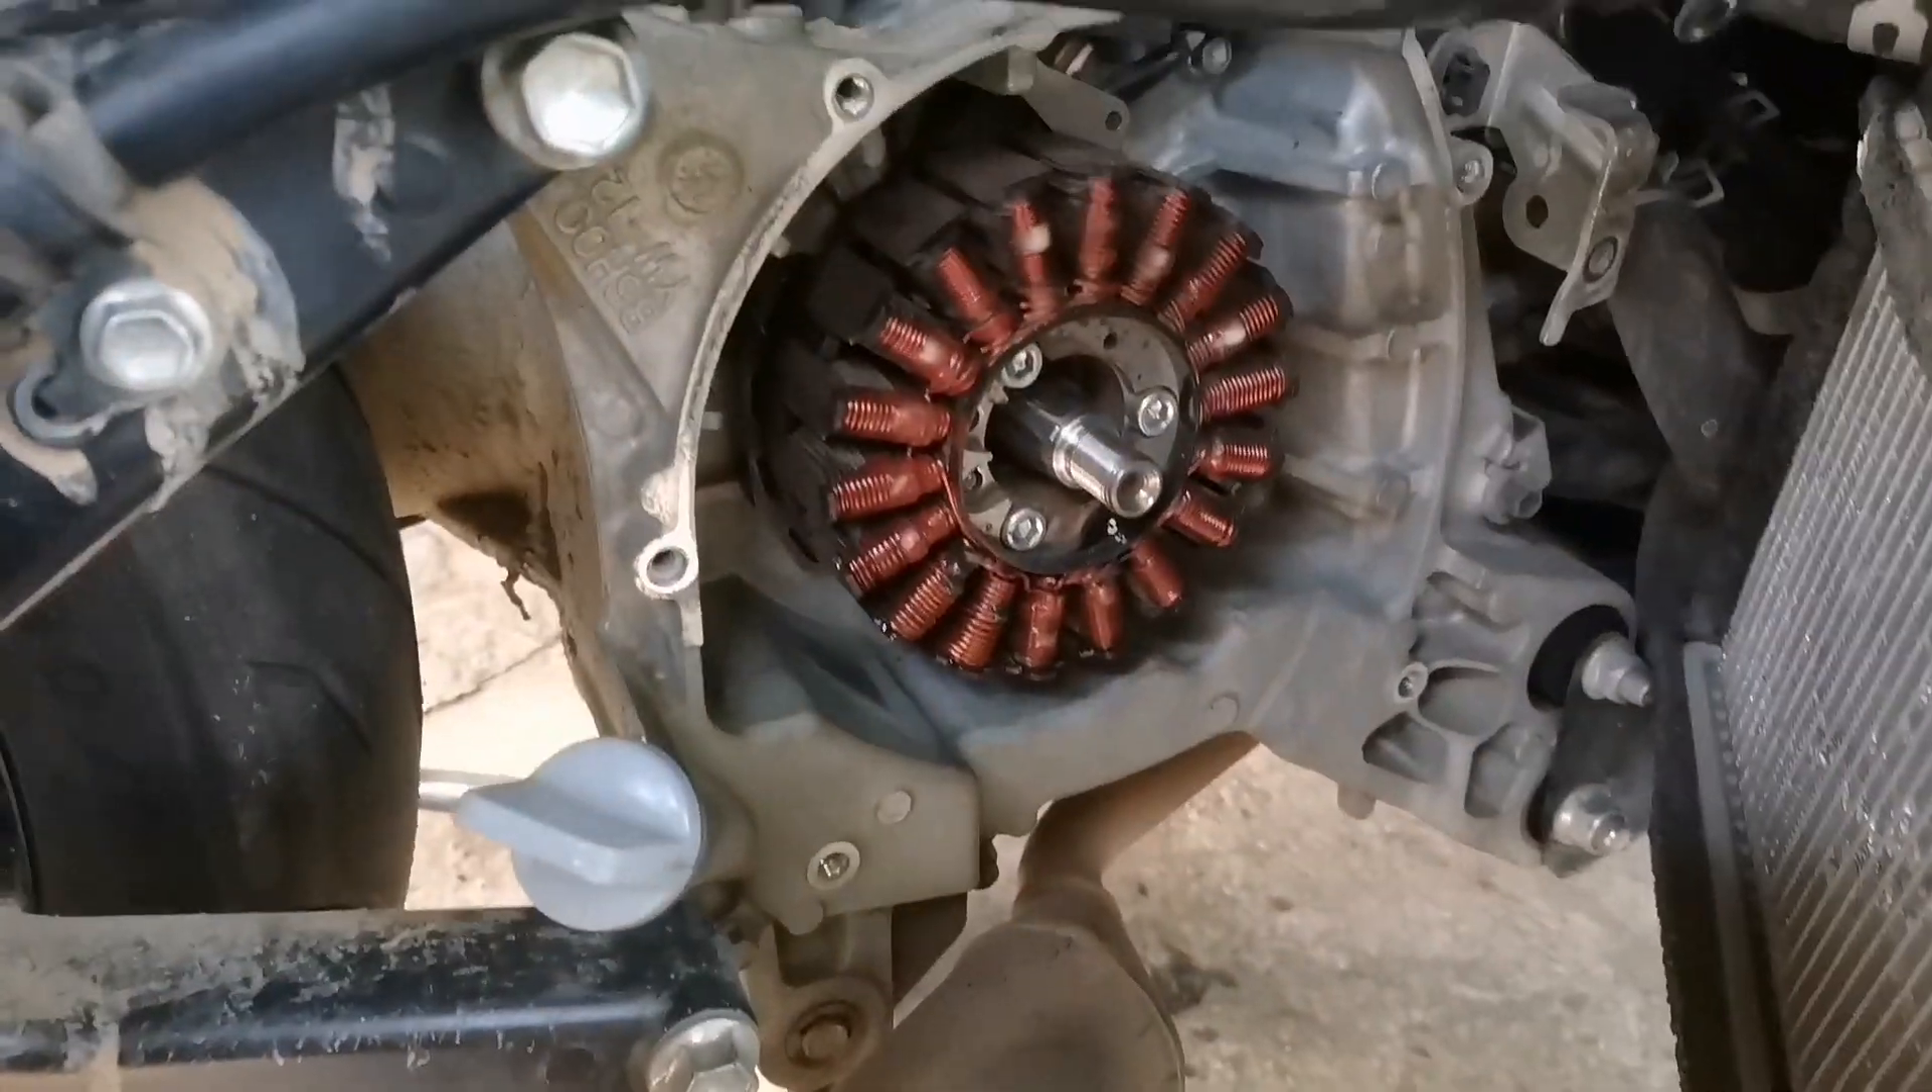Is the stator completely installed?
Yes.